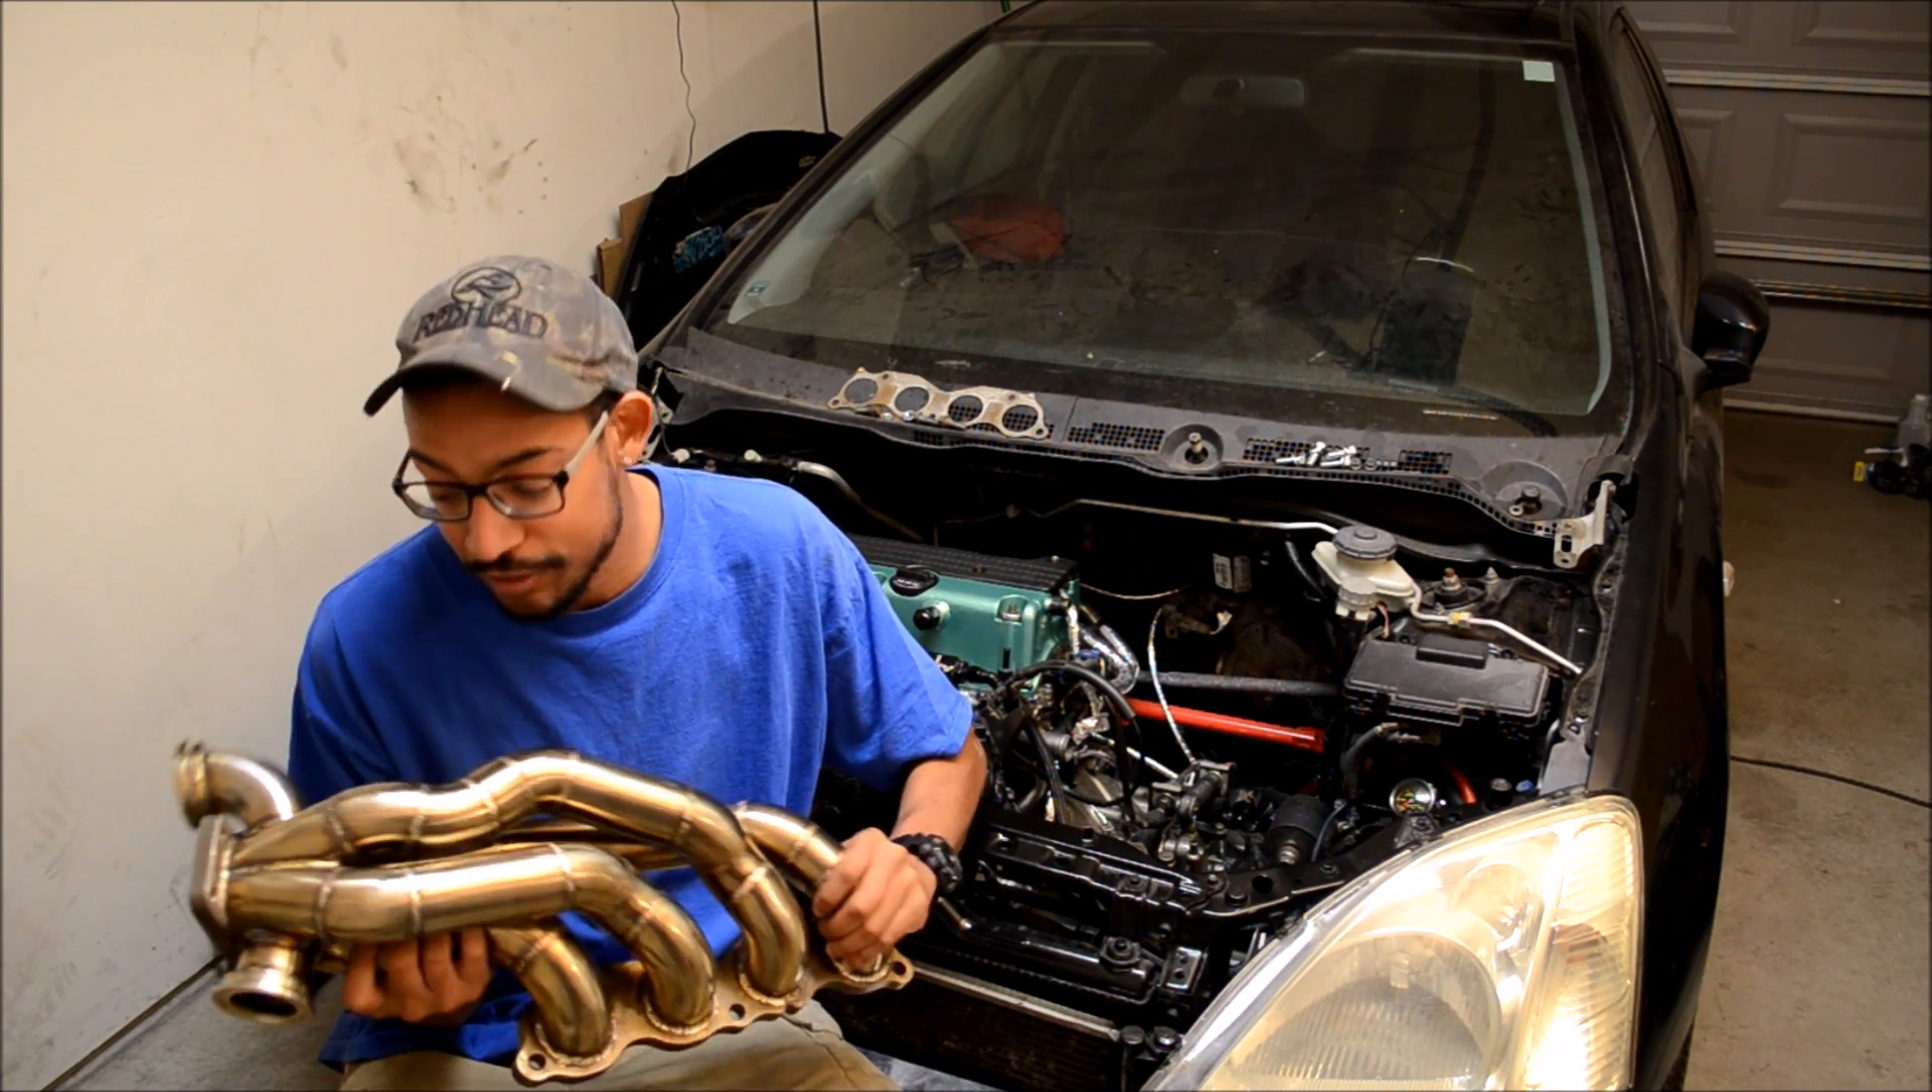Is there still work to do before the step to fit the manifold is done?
Yes.